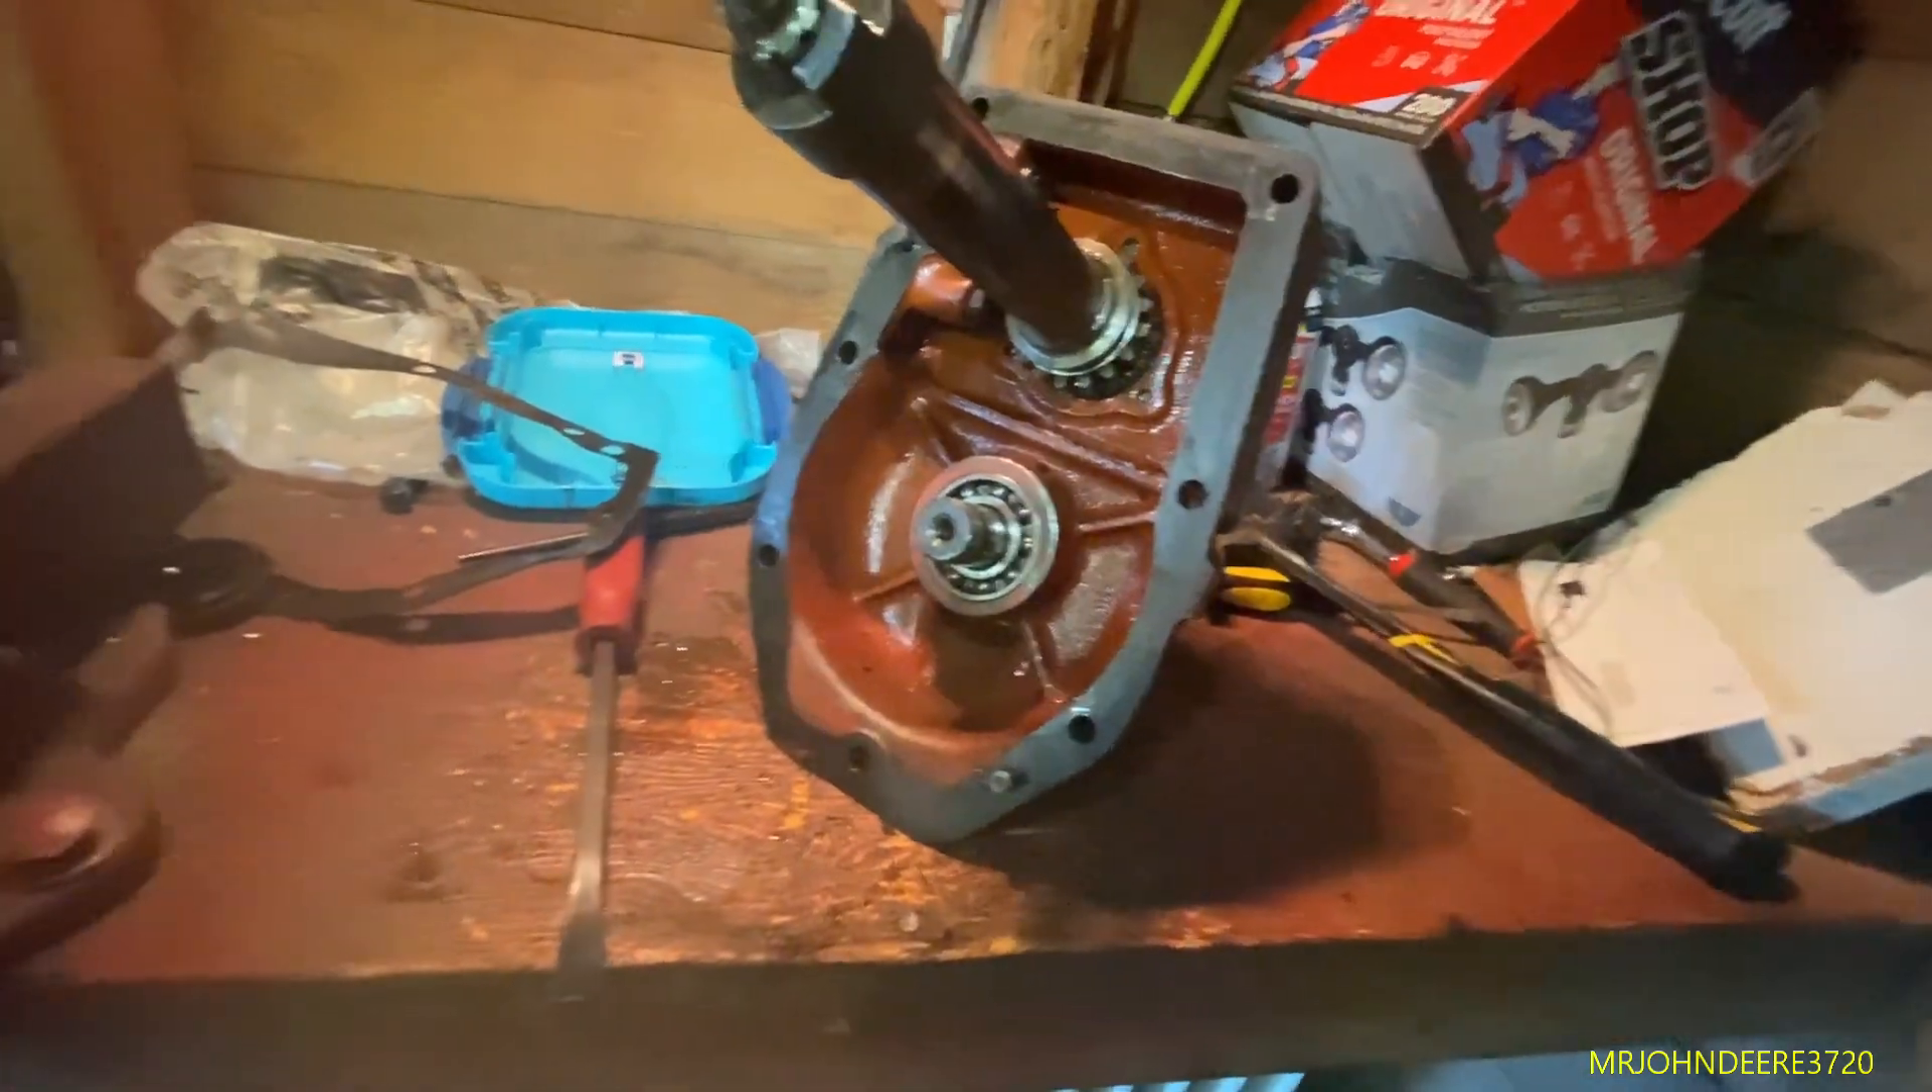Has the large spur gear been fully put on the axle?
No.